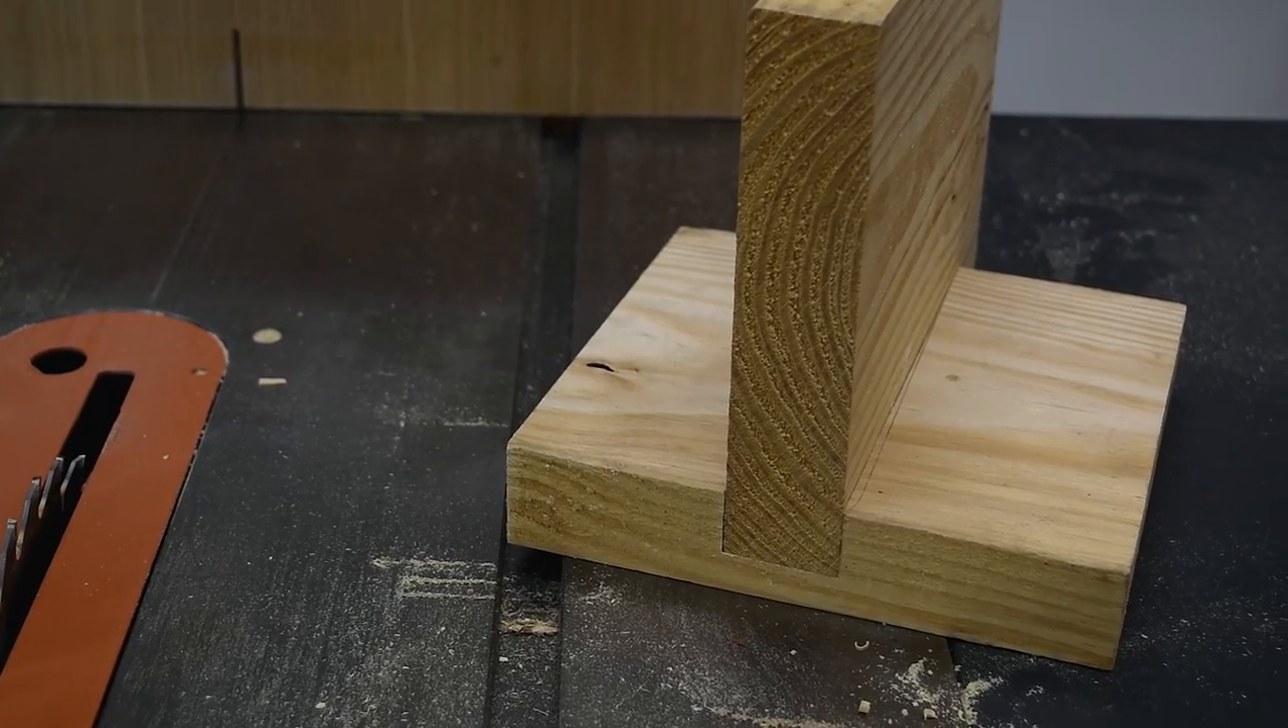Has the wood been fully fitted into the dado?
Yes.